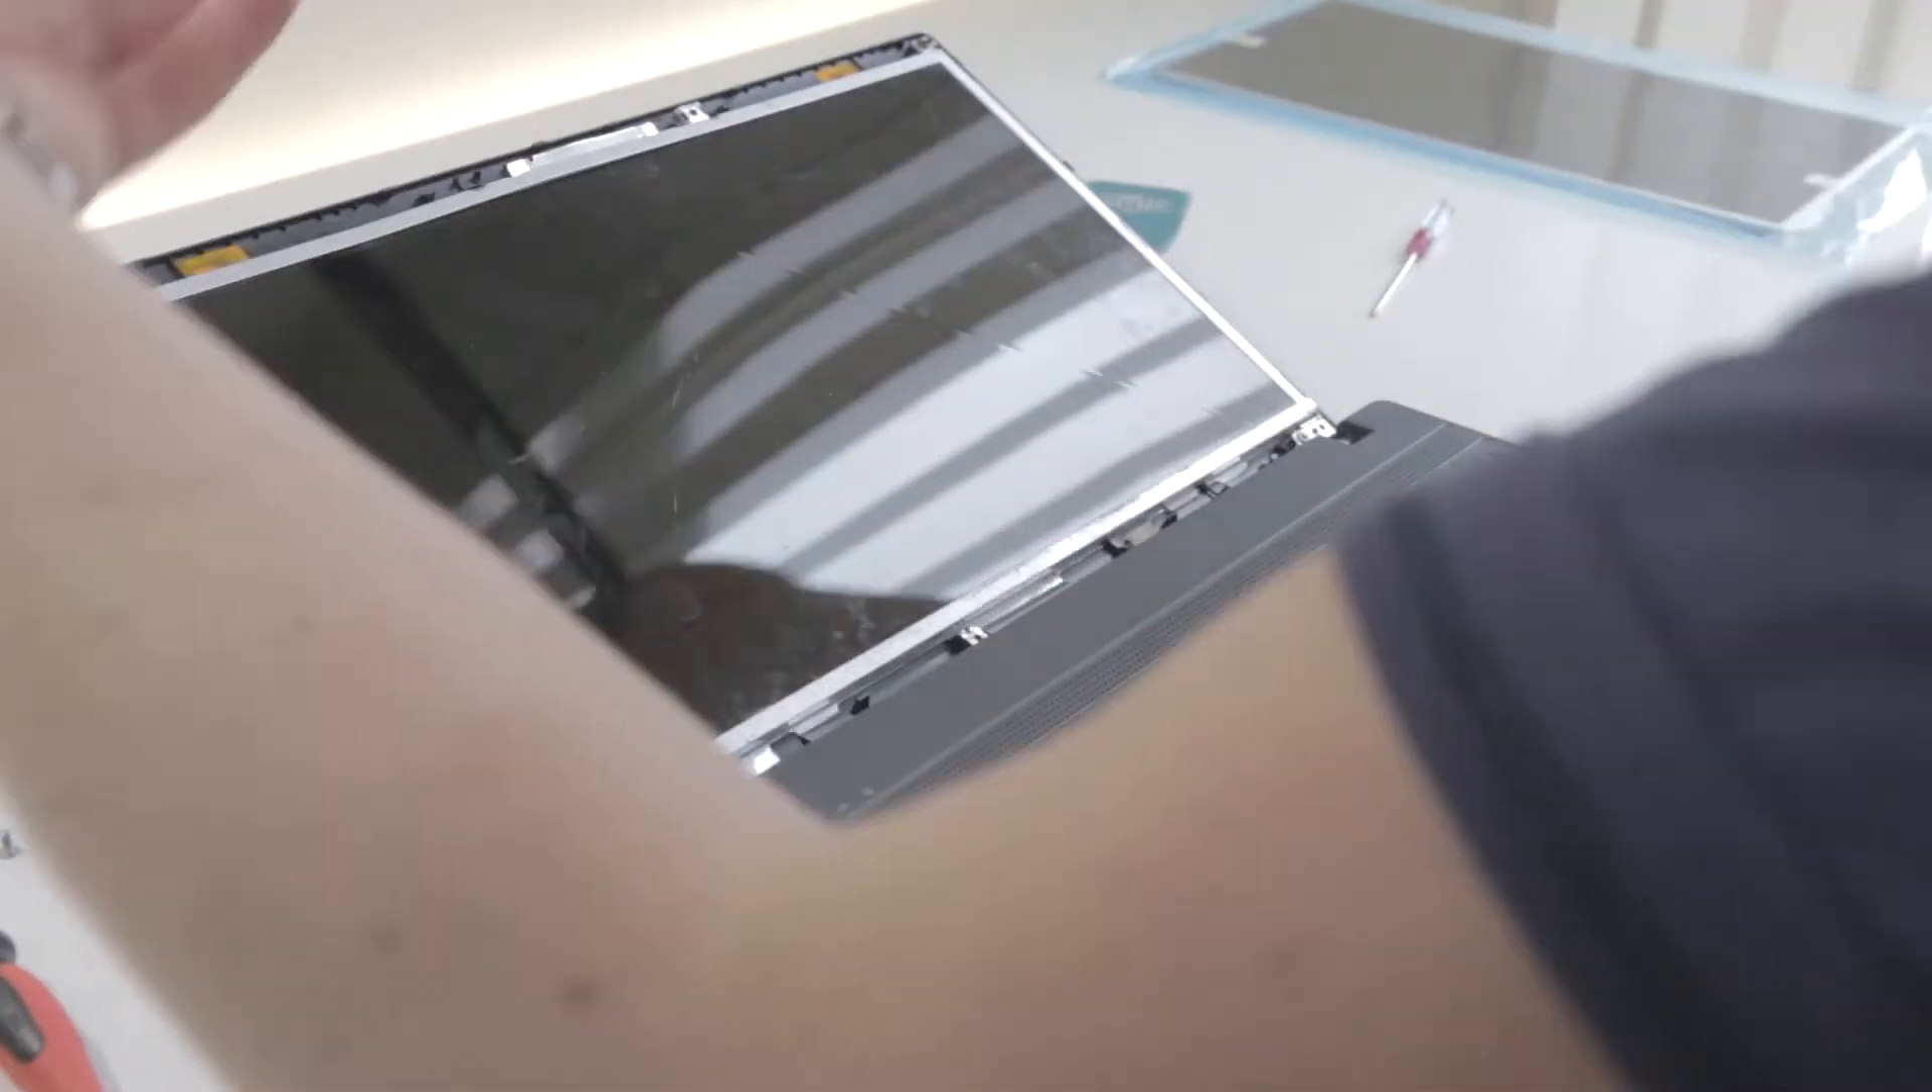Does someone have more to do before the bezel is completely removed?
No.